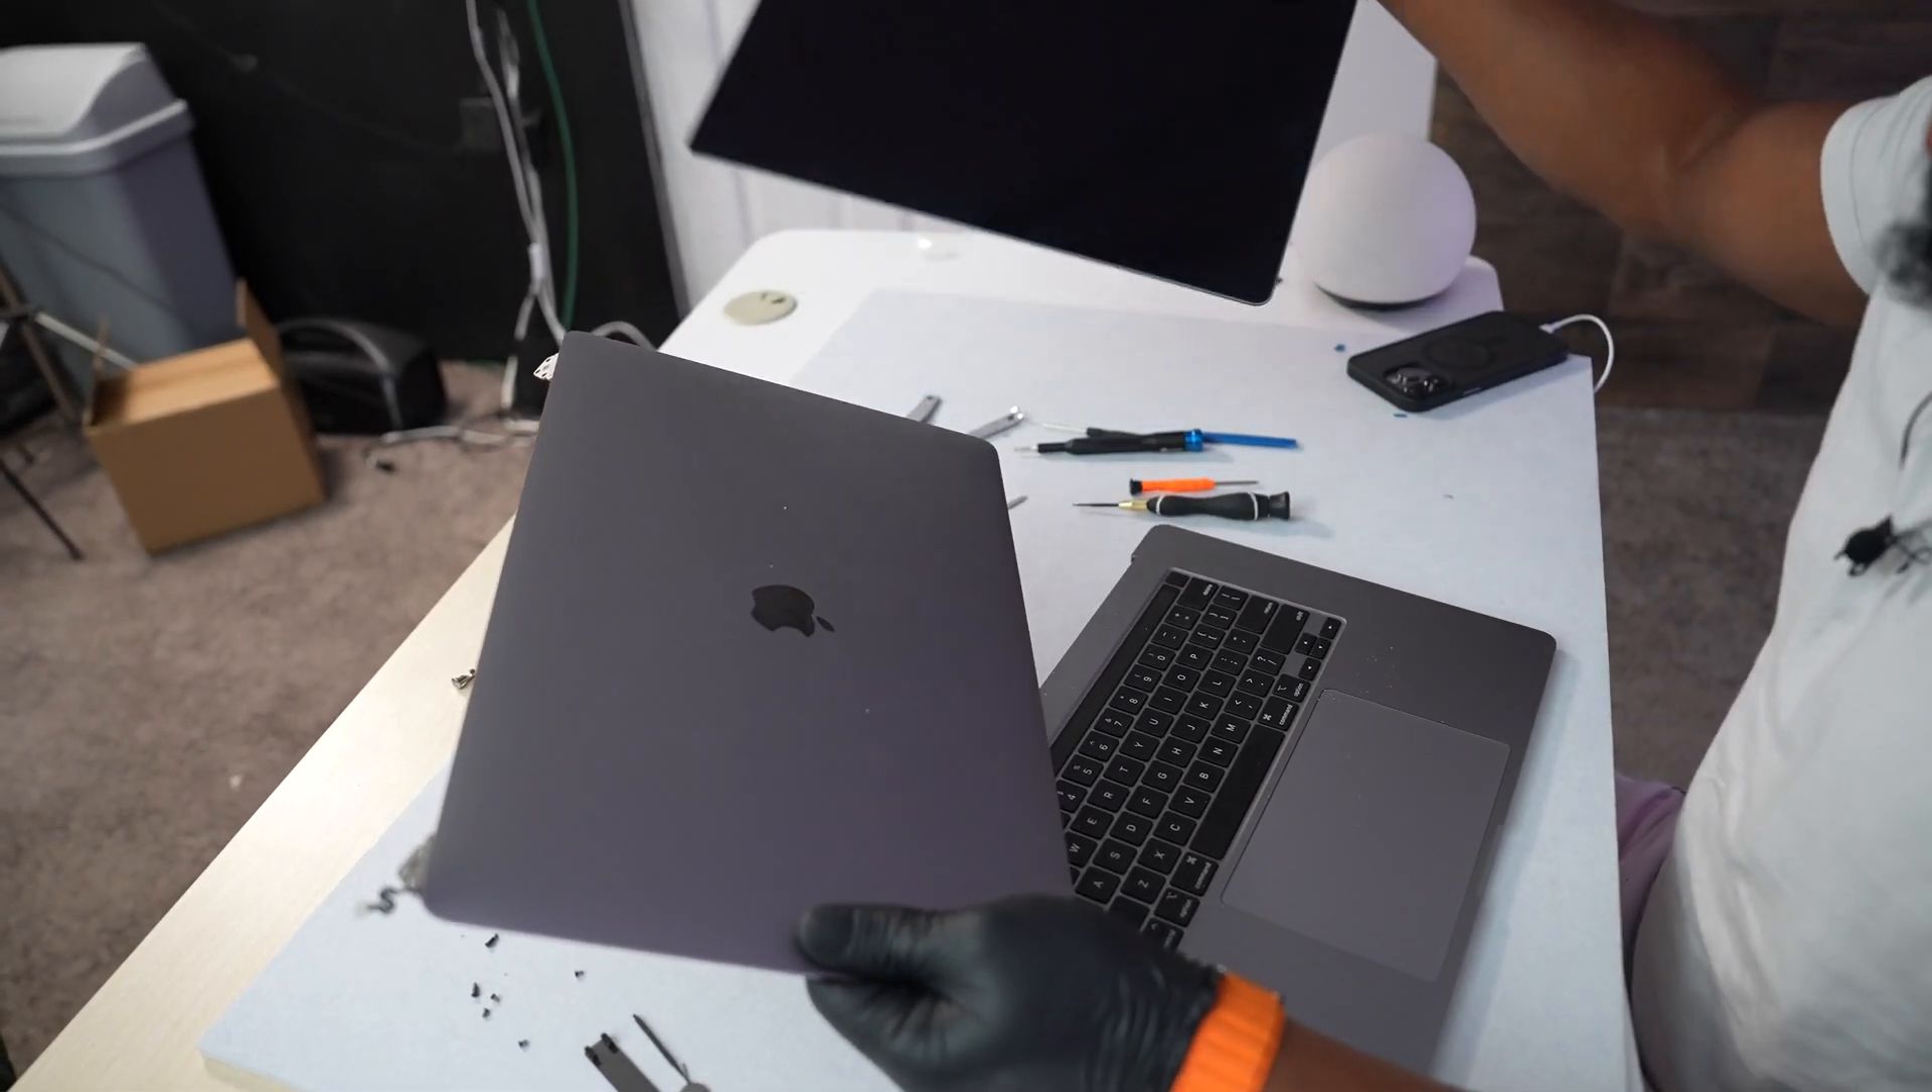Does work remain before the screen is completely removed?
No.